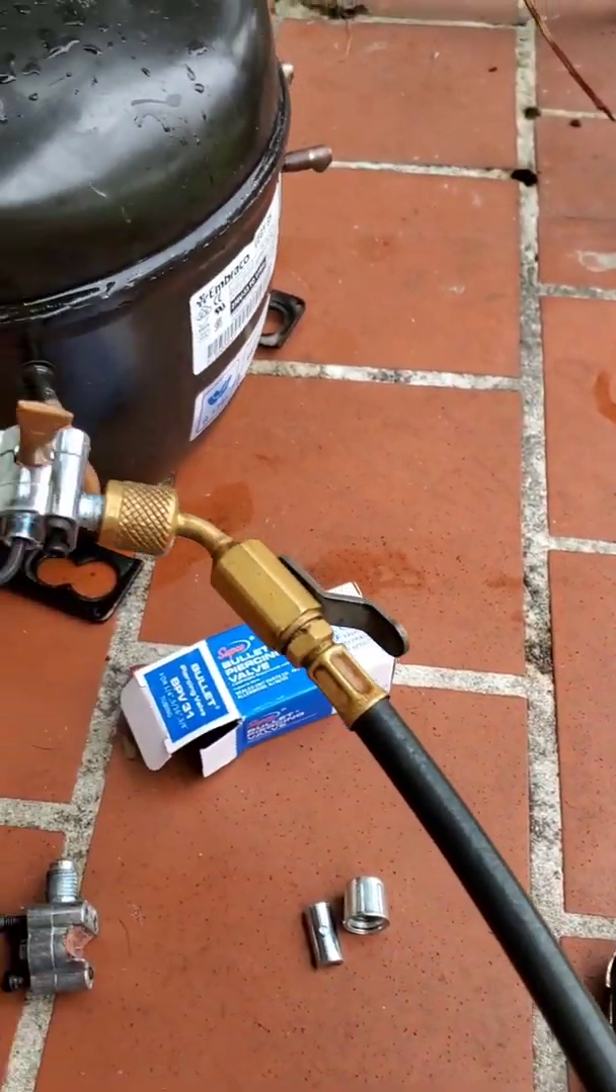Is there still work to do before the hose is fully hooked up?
No.